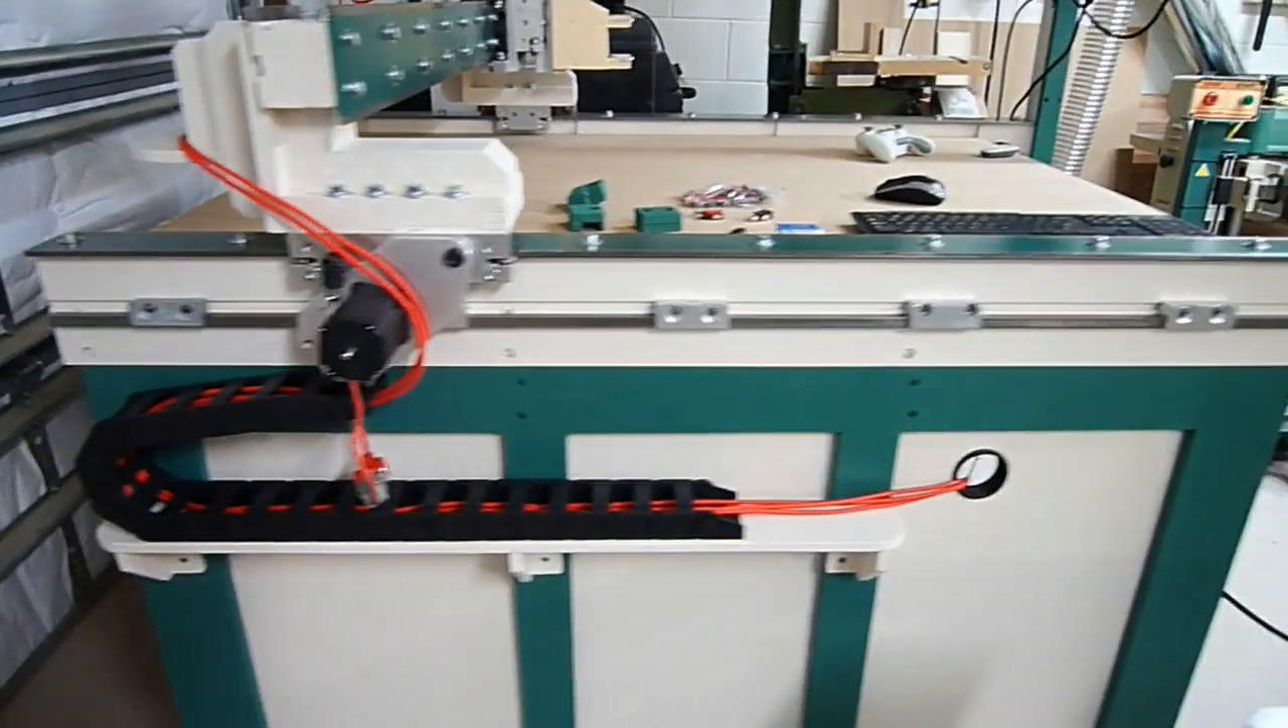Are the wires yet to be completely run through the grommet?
No.